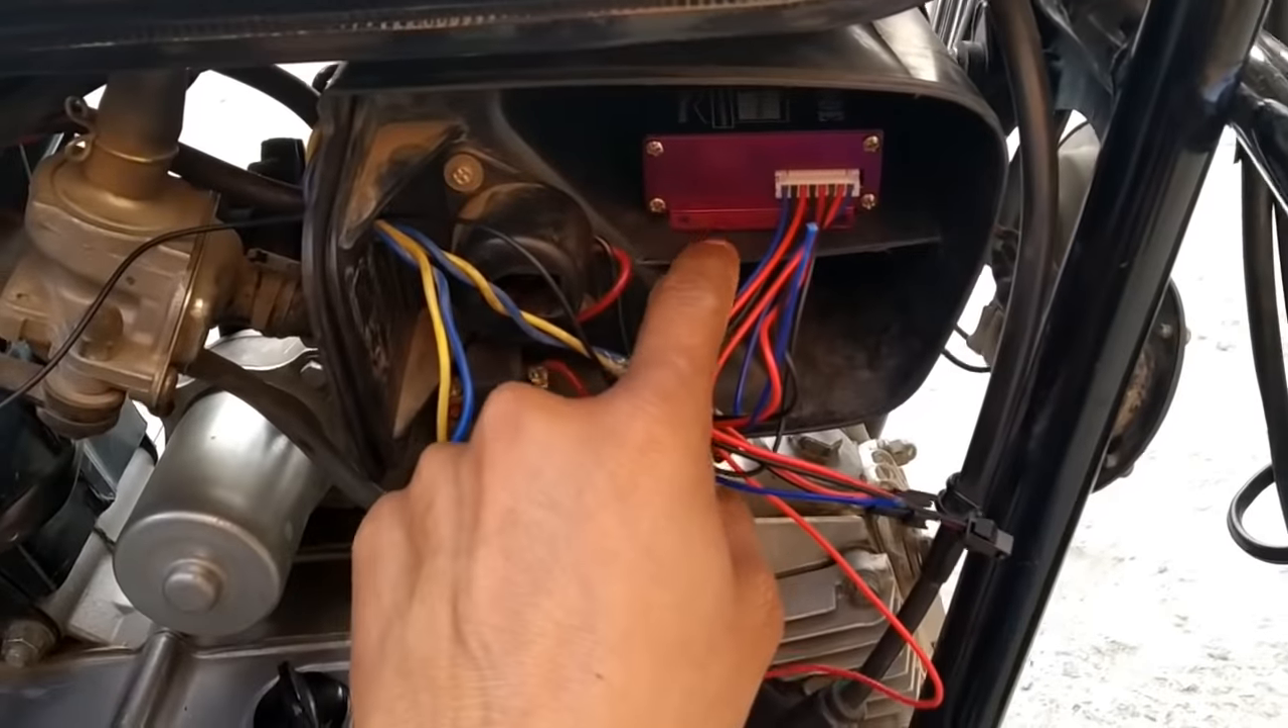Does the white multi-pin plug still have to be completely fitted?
No.